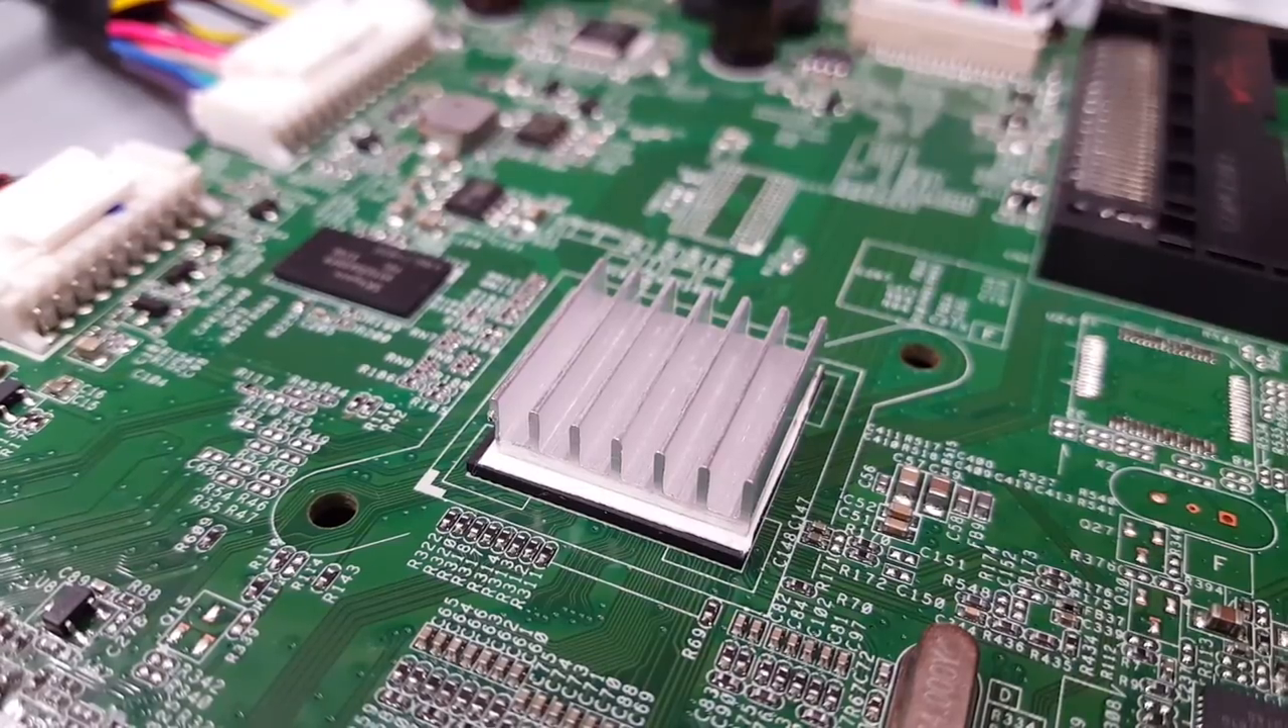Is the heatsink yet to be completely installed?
No.